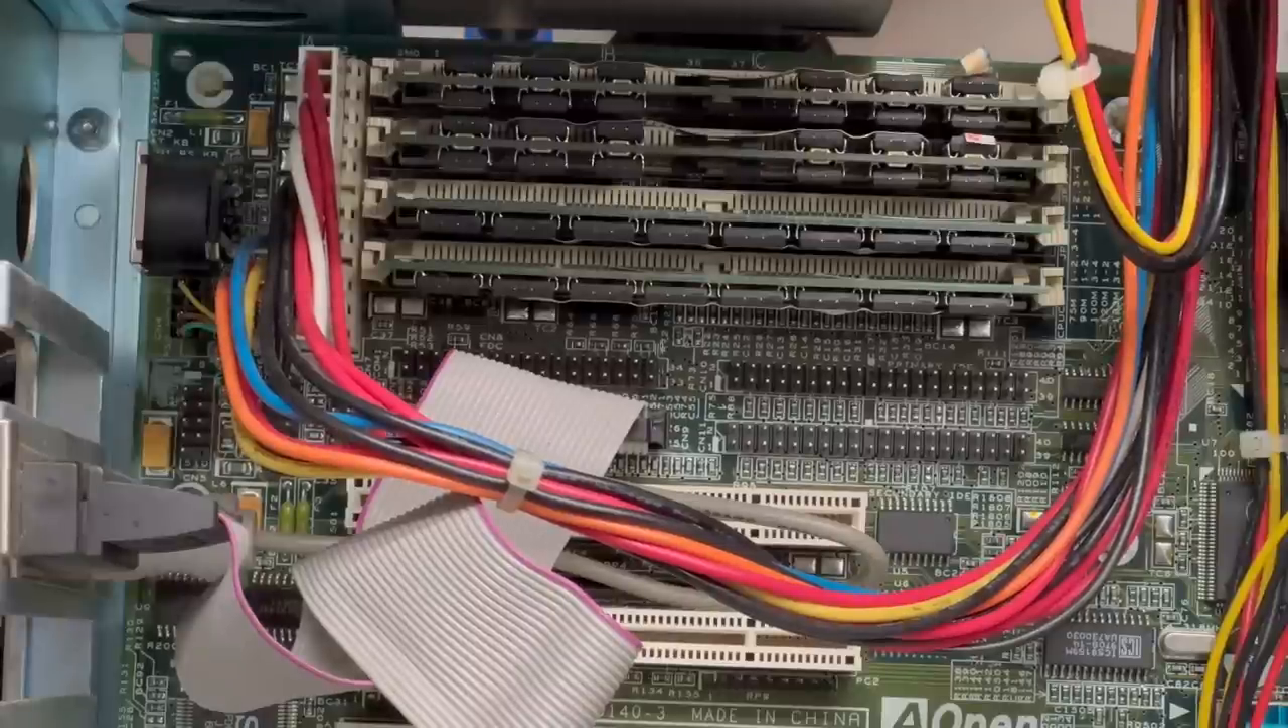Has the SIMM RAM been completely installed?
Yes.